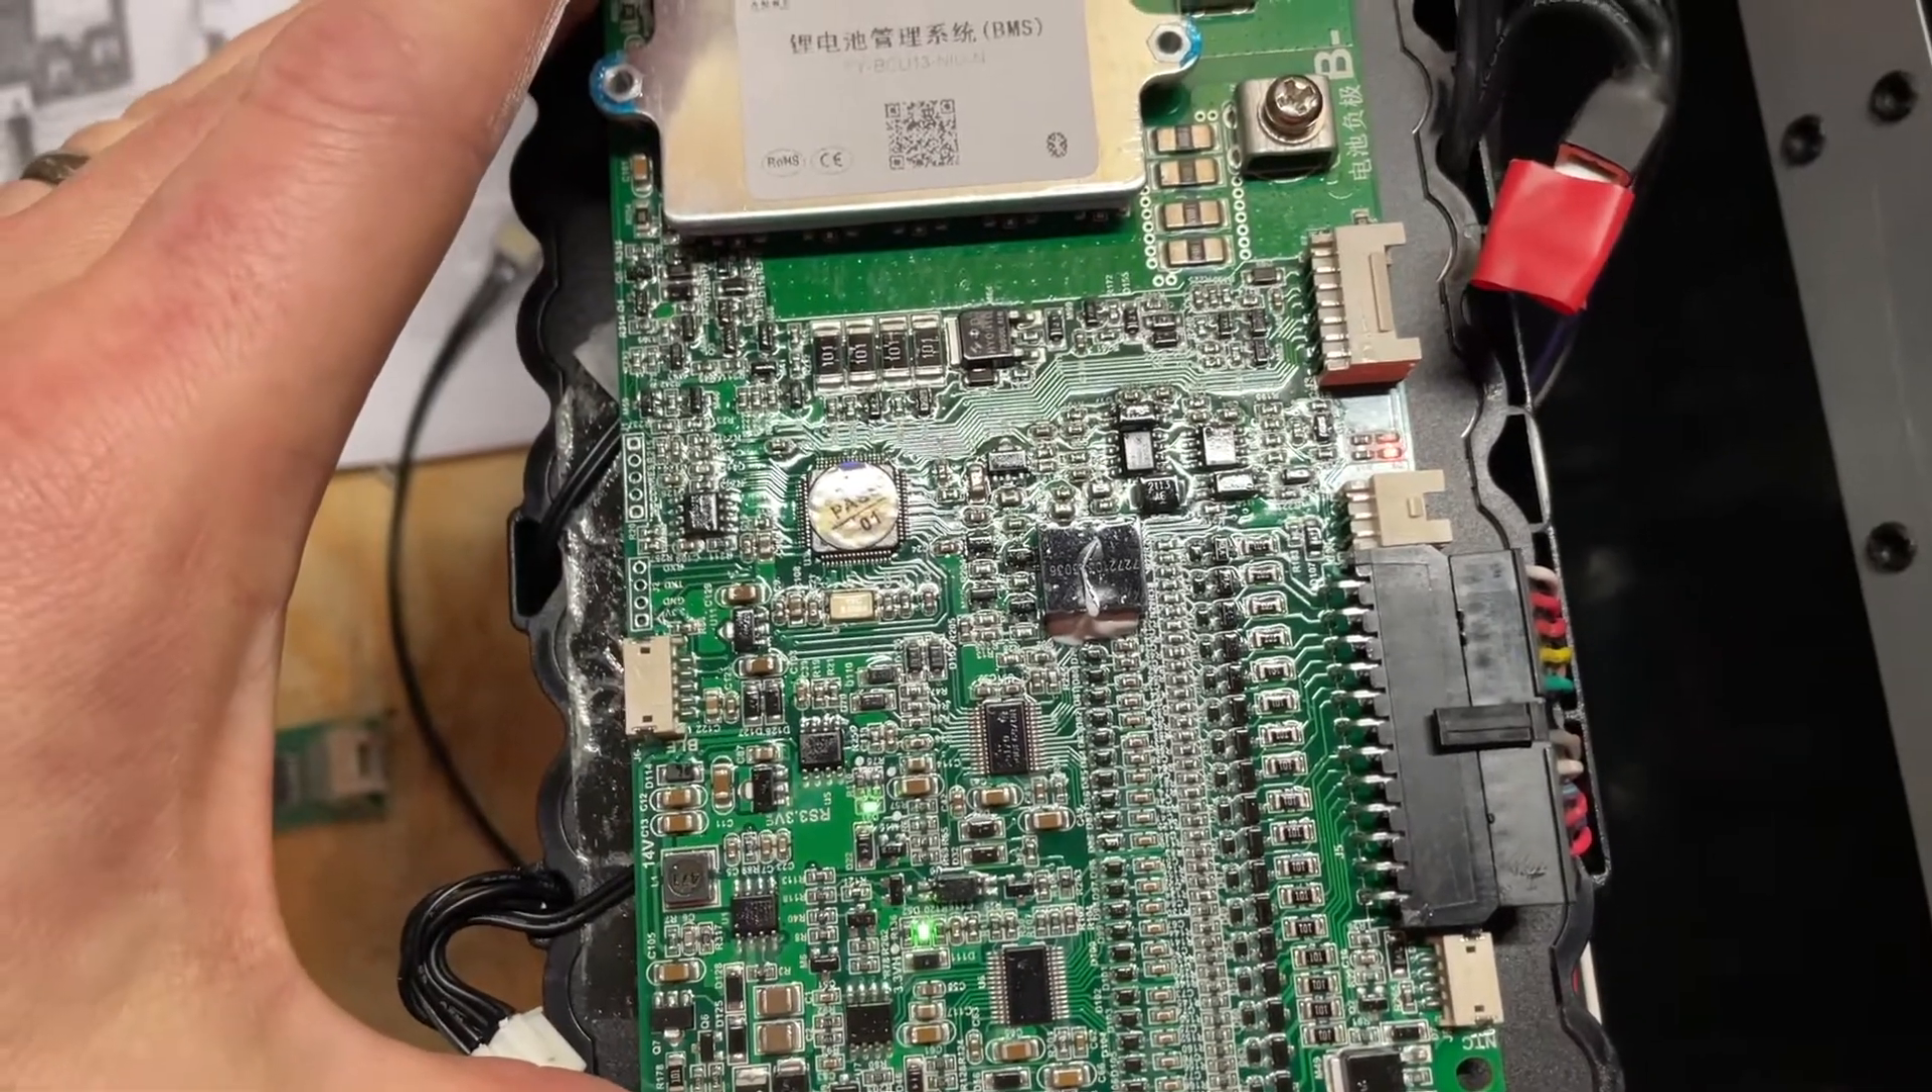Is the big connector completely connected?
Yes.